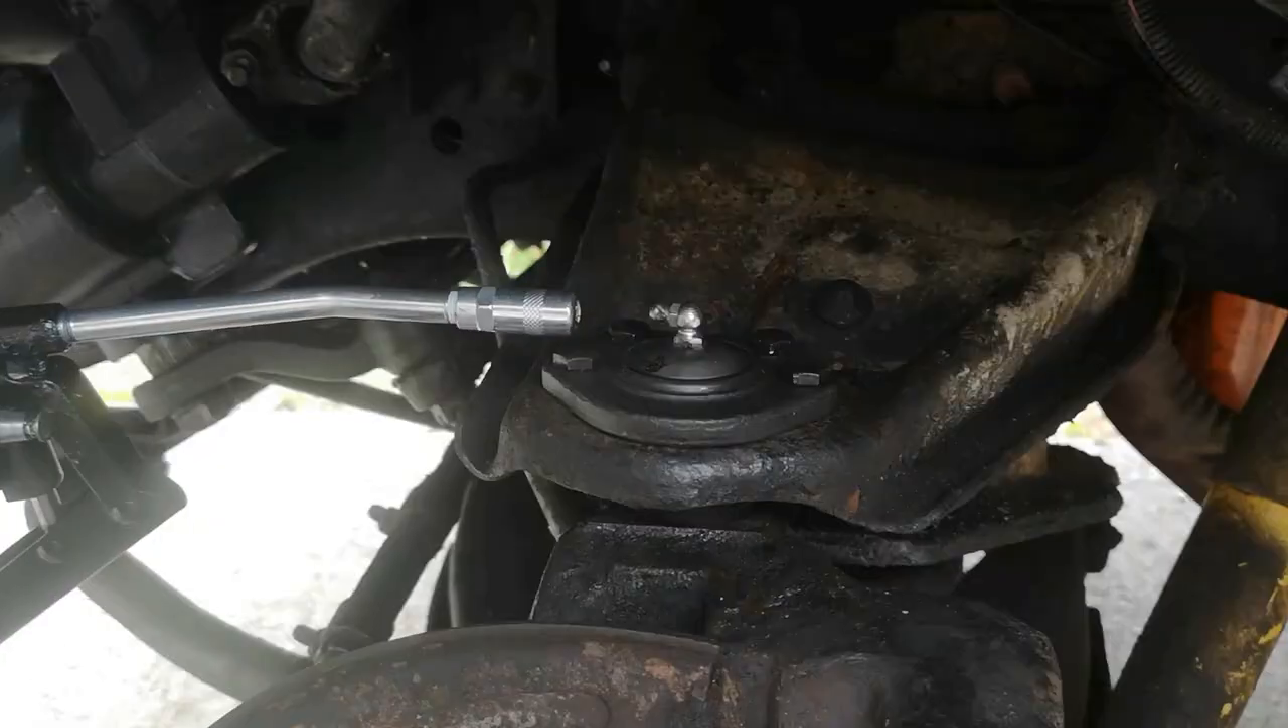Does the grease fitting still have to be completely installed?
No.